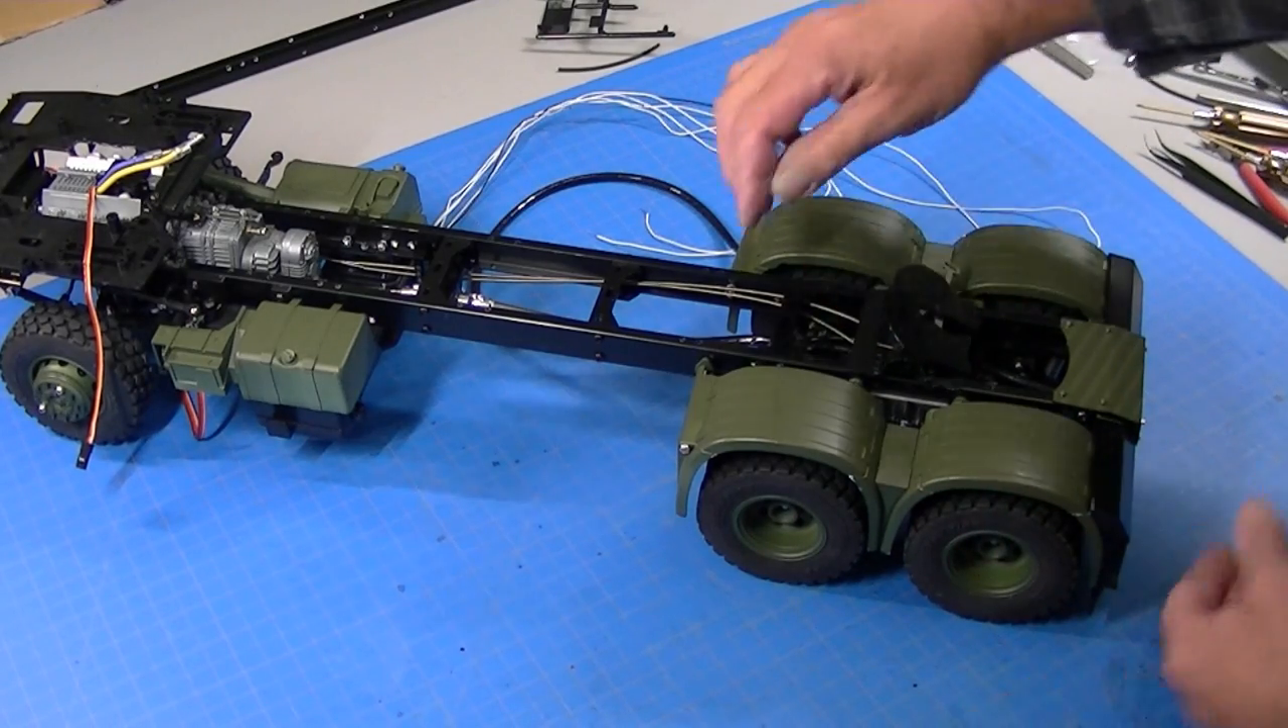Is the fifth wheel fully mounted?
No.